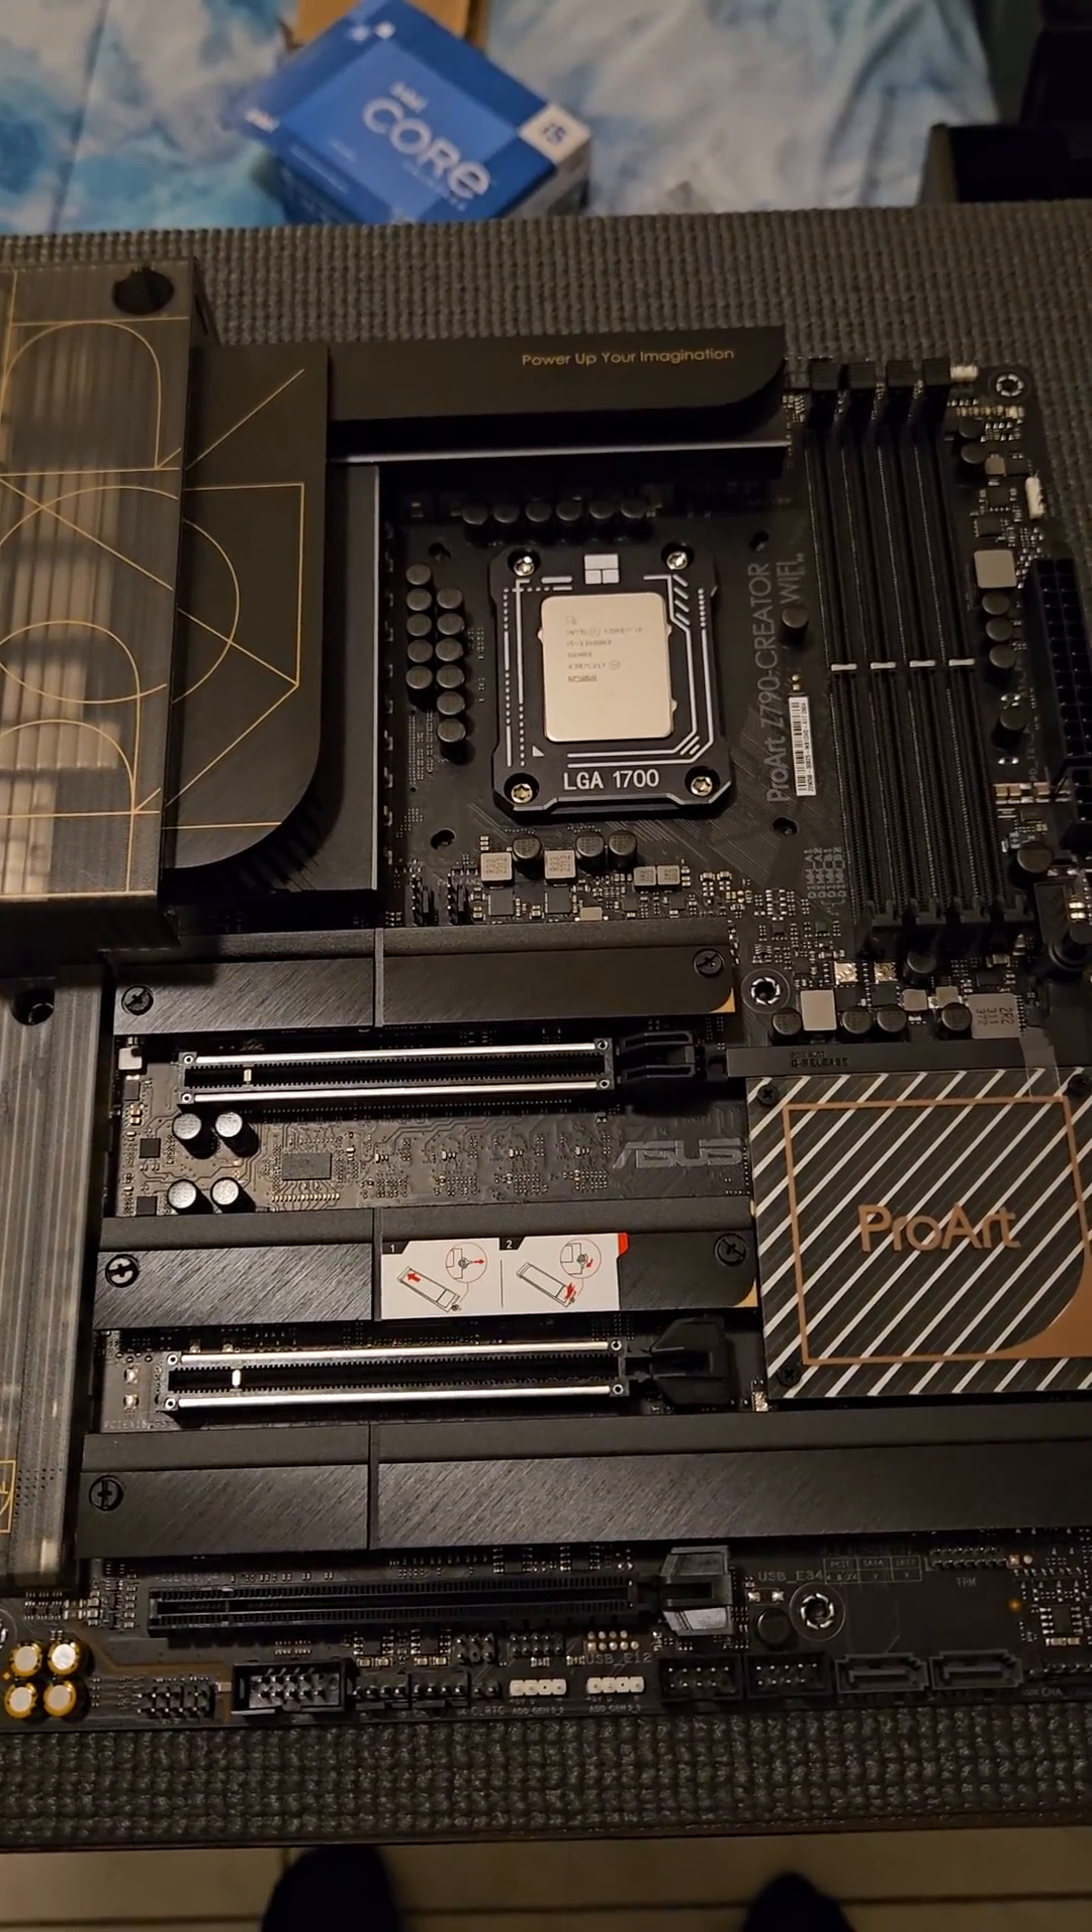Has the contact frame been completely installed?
Yes.